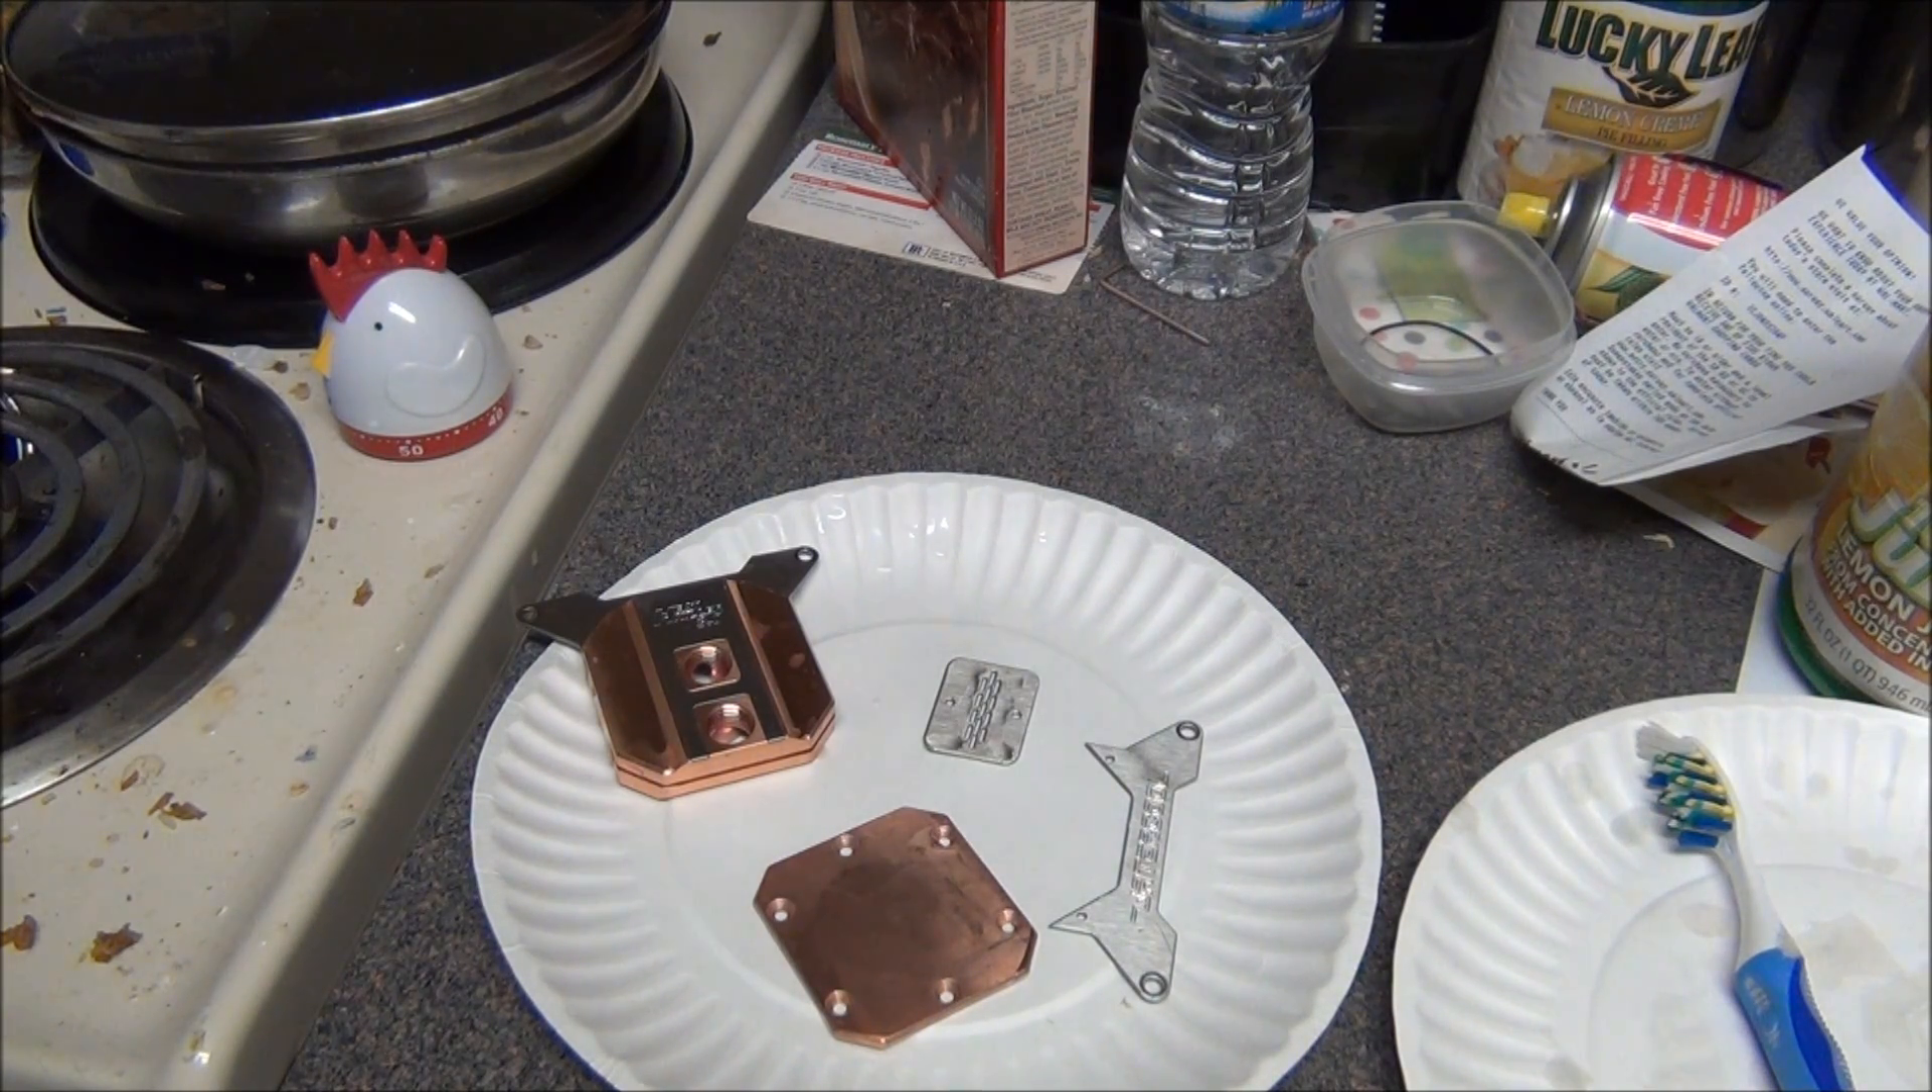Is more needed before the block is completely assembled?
Yes.